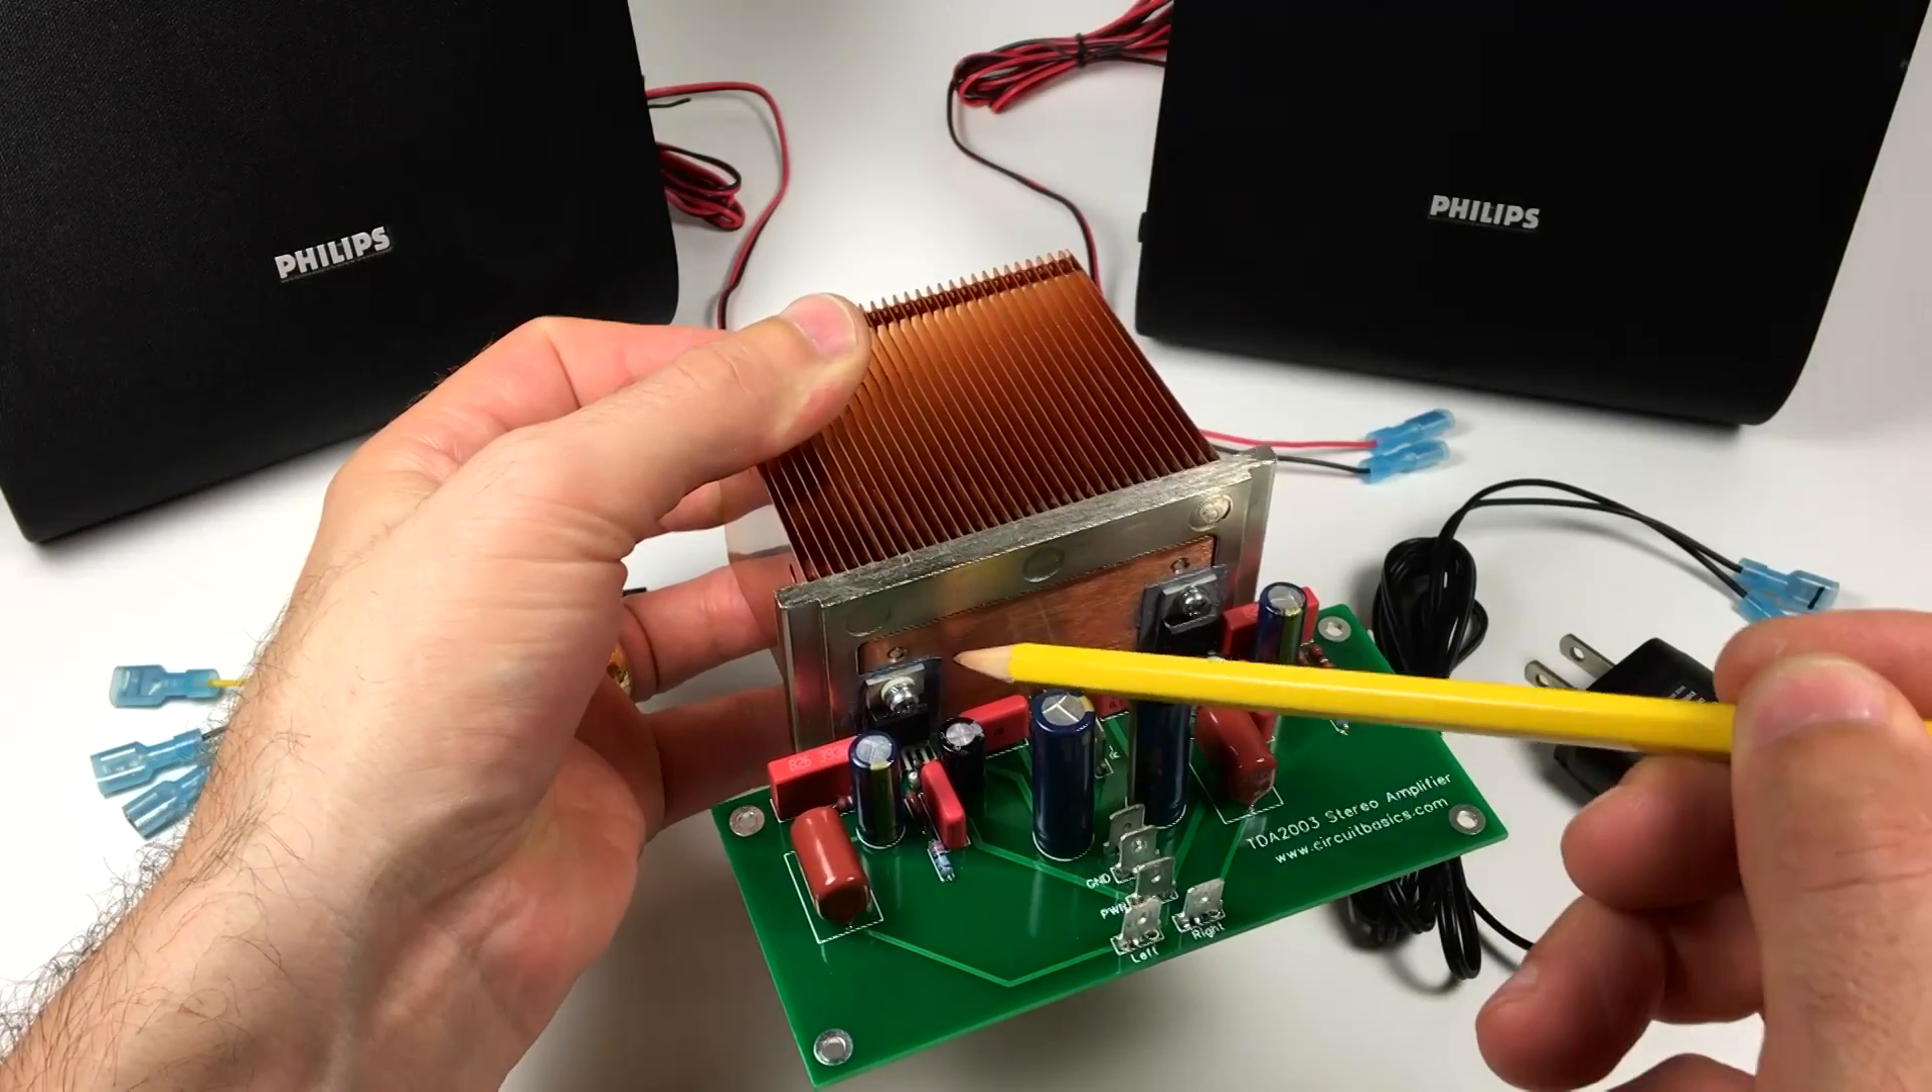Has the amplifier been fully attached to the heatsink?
Yes.